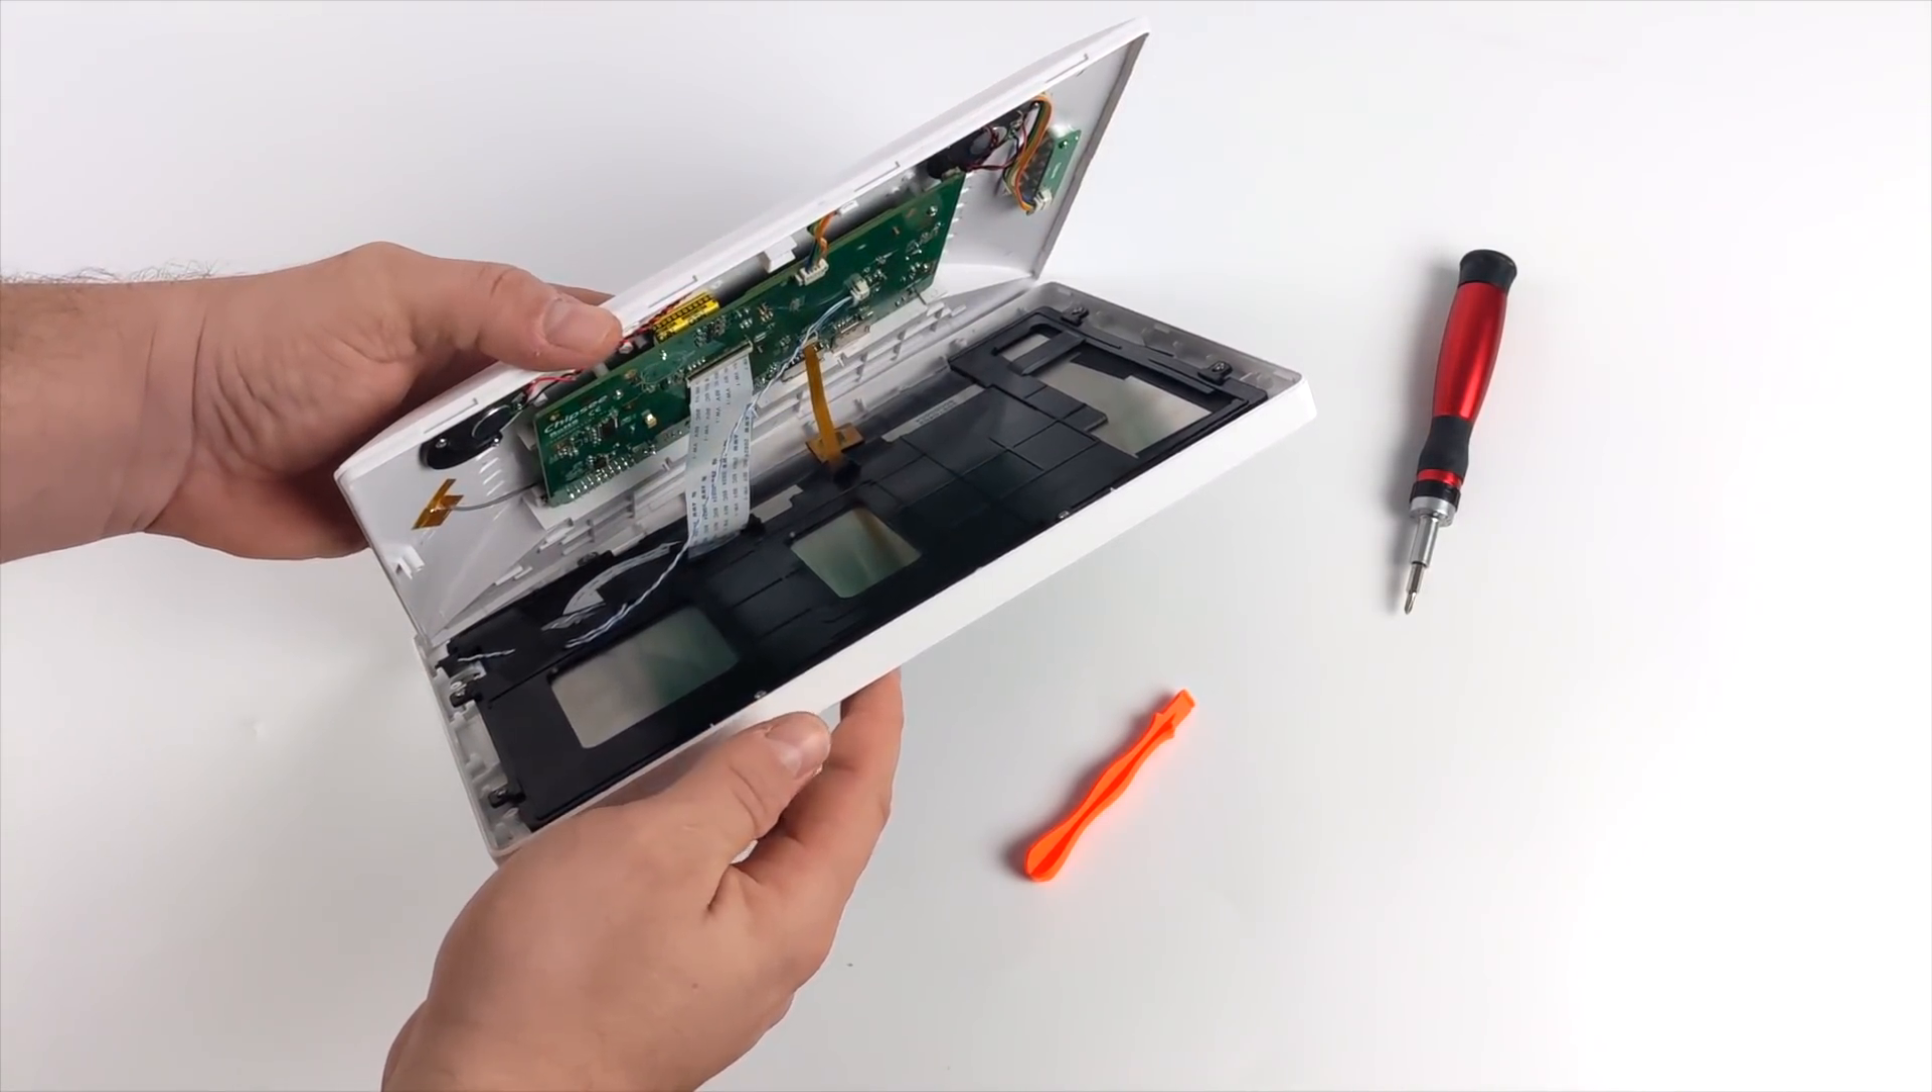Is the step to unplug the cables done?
No.